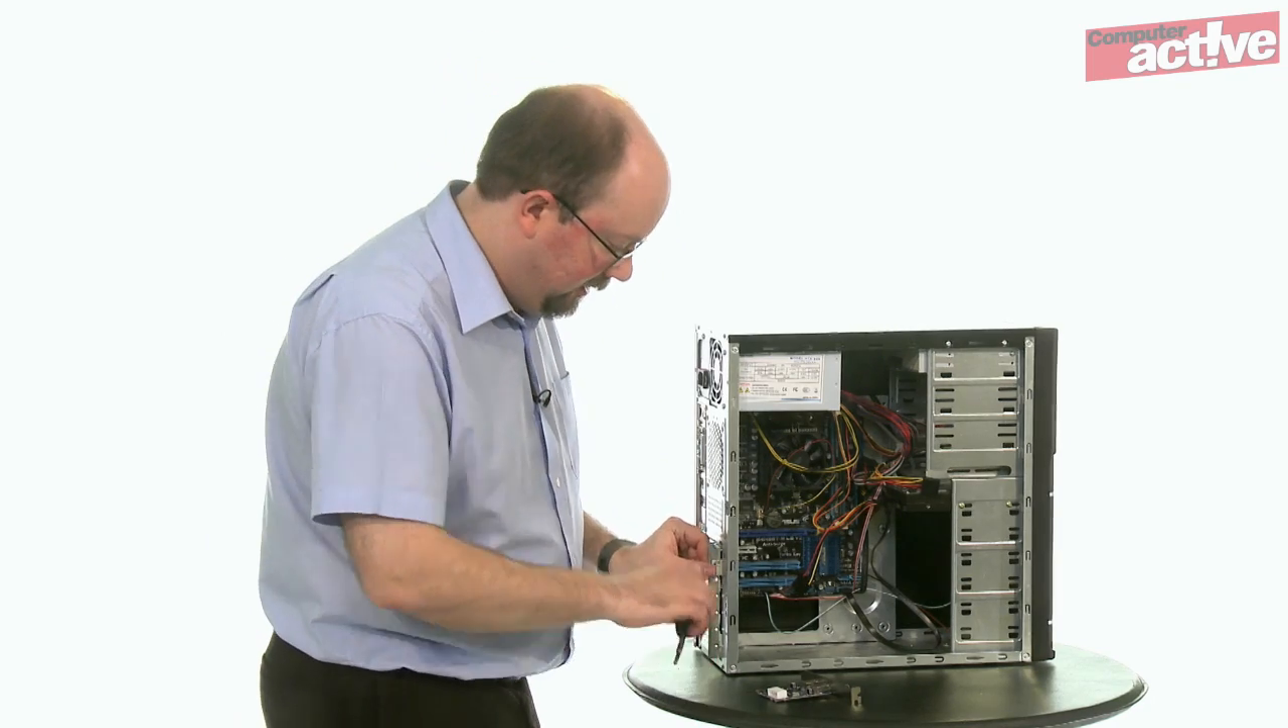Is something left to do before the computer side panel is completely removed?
No.